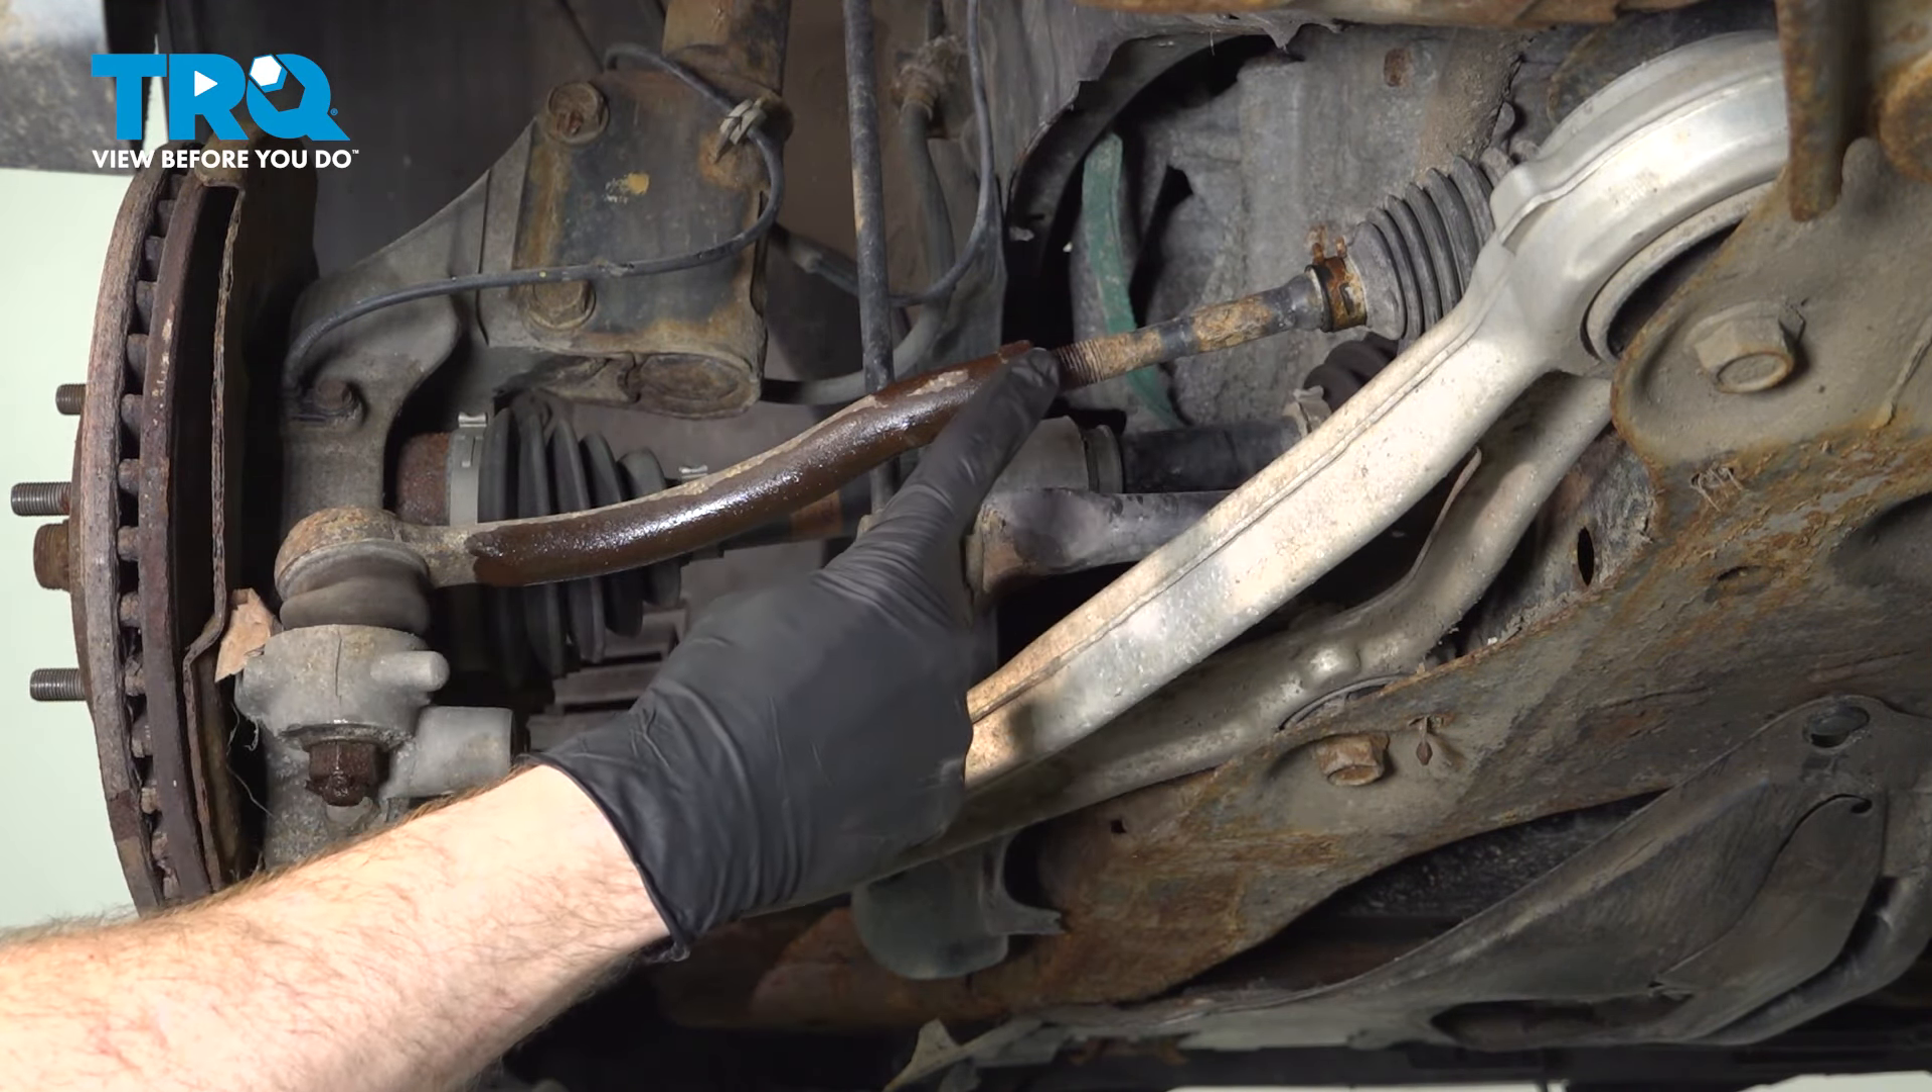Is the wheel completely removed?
Yes.